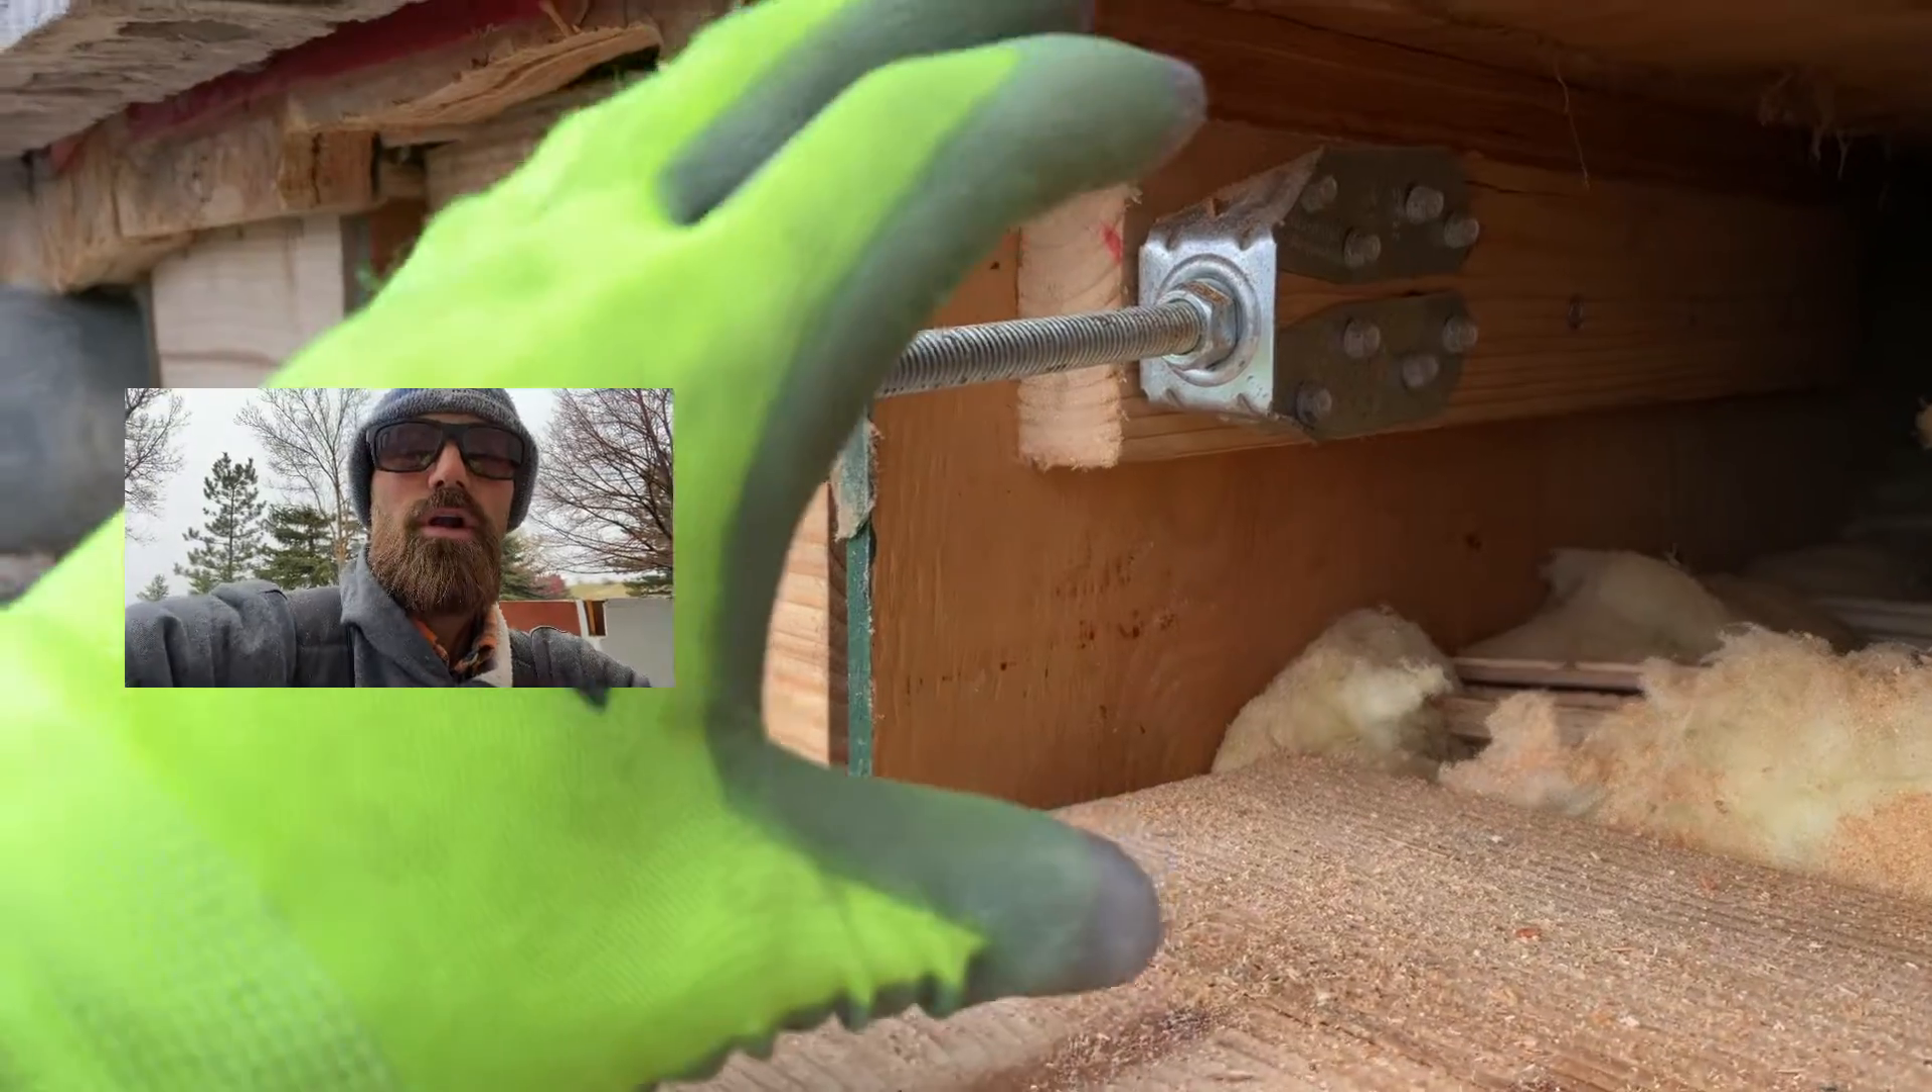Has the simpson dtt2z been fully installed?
Yes.